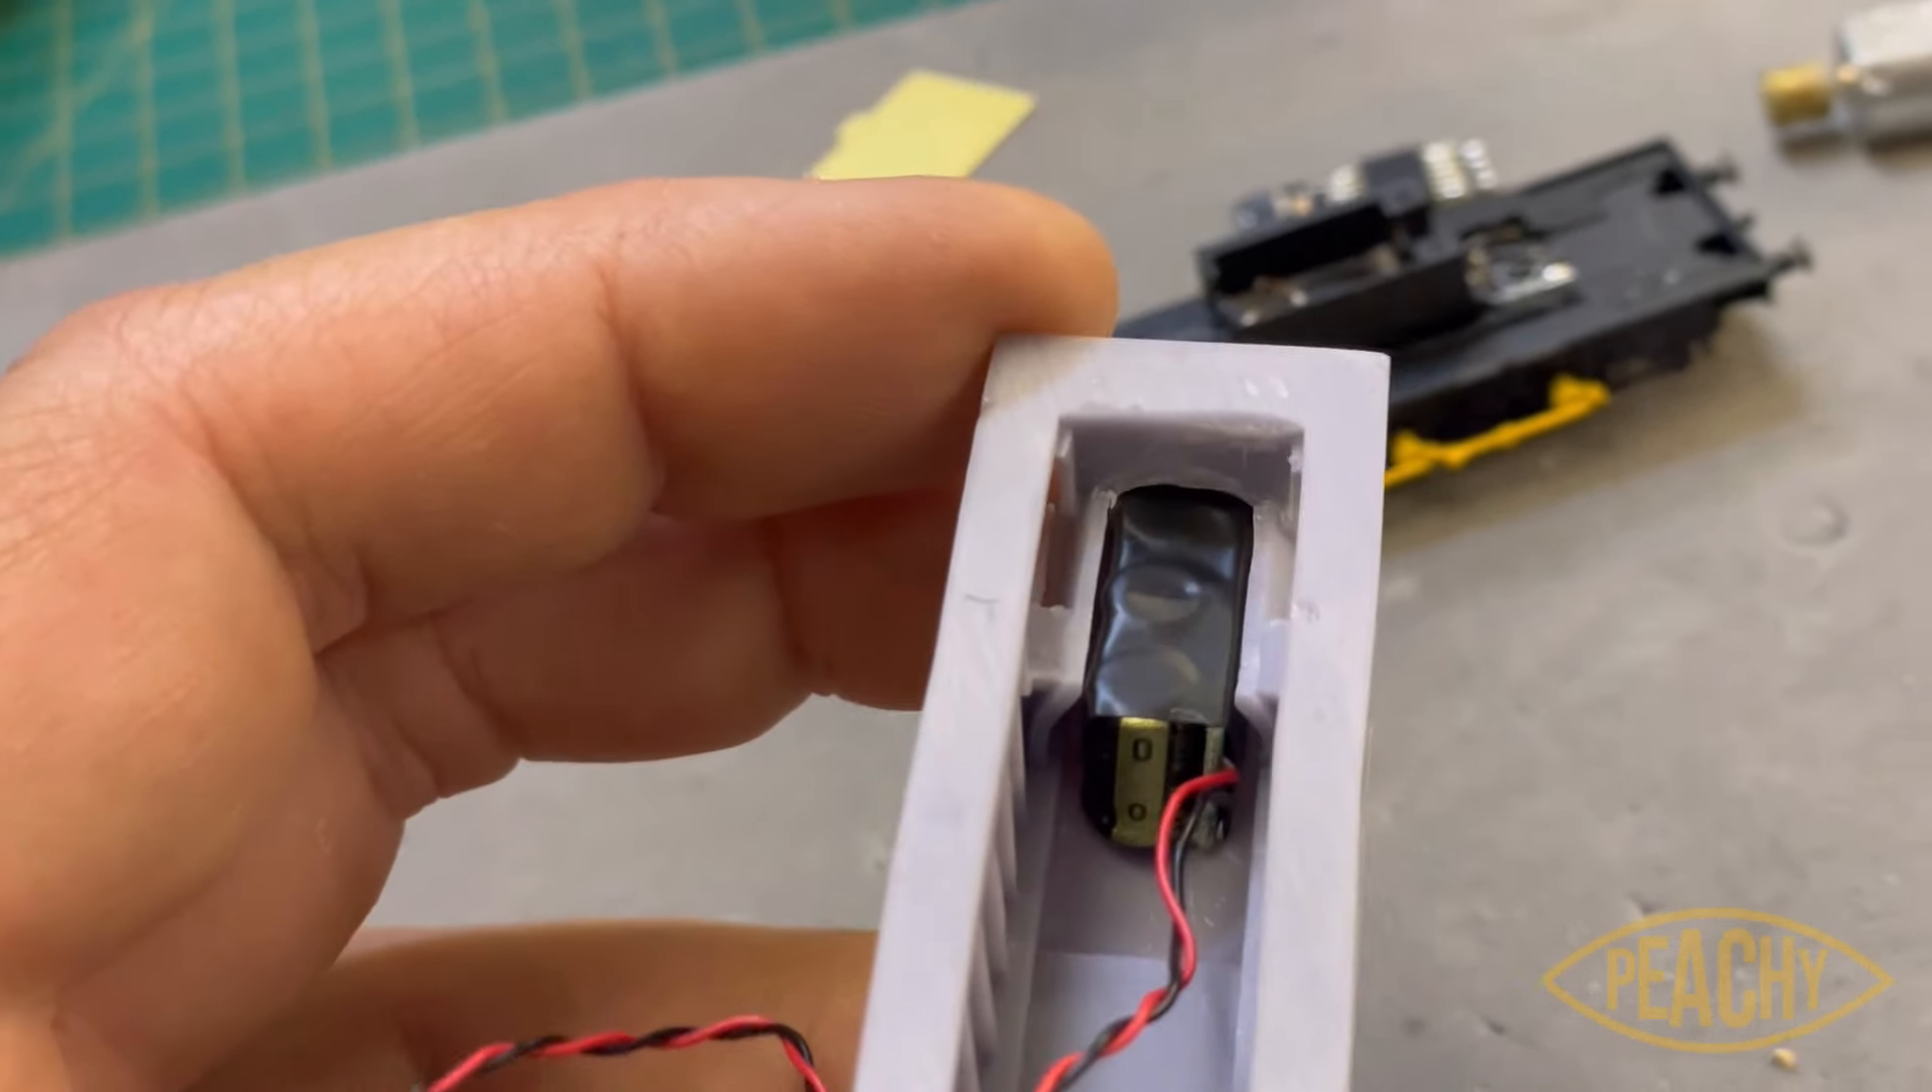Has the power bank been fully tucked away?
Yes.